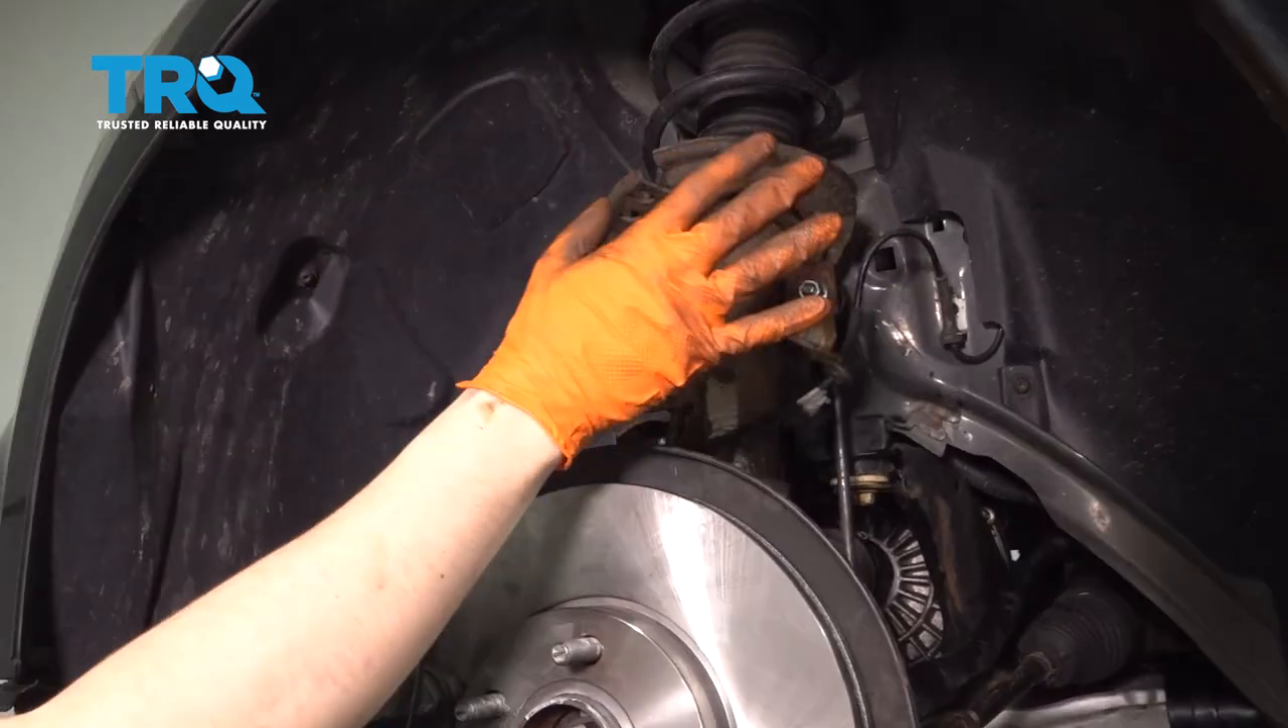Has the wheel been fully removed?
Yes.